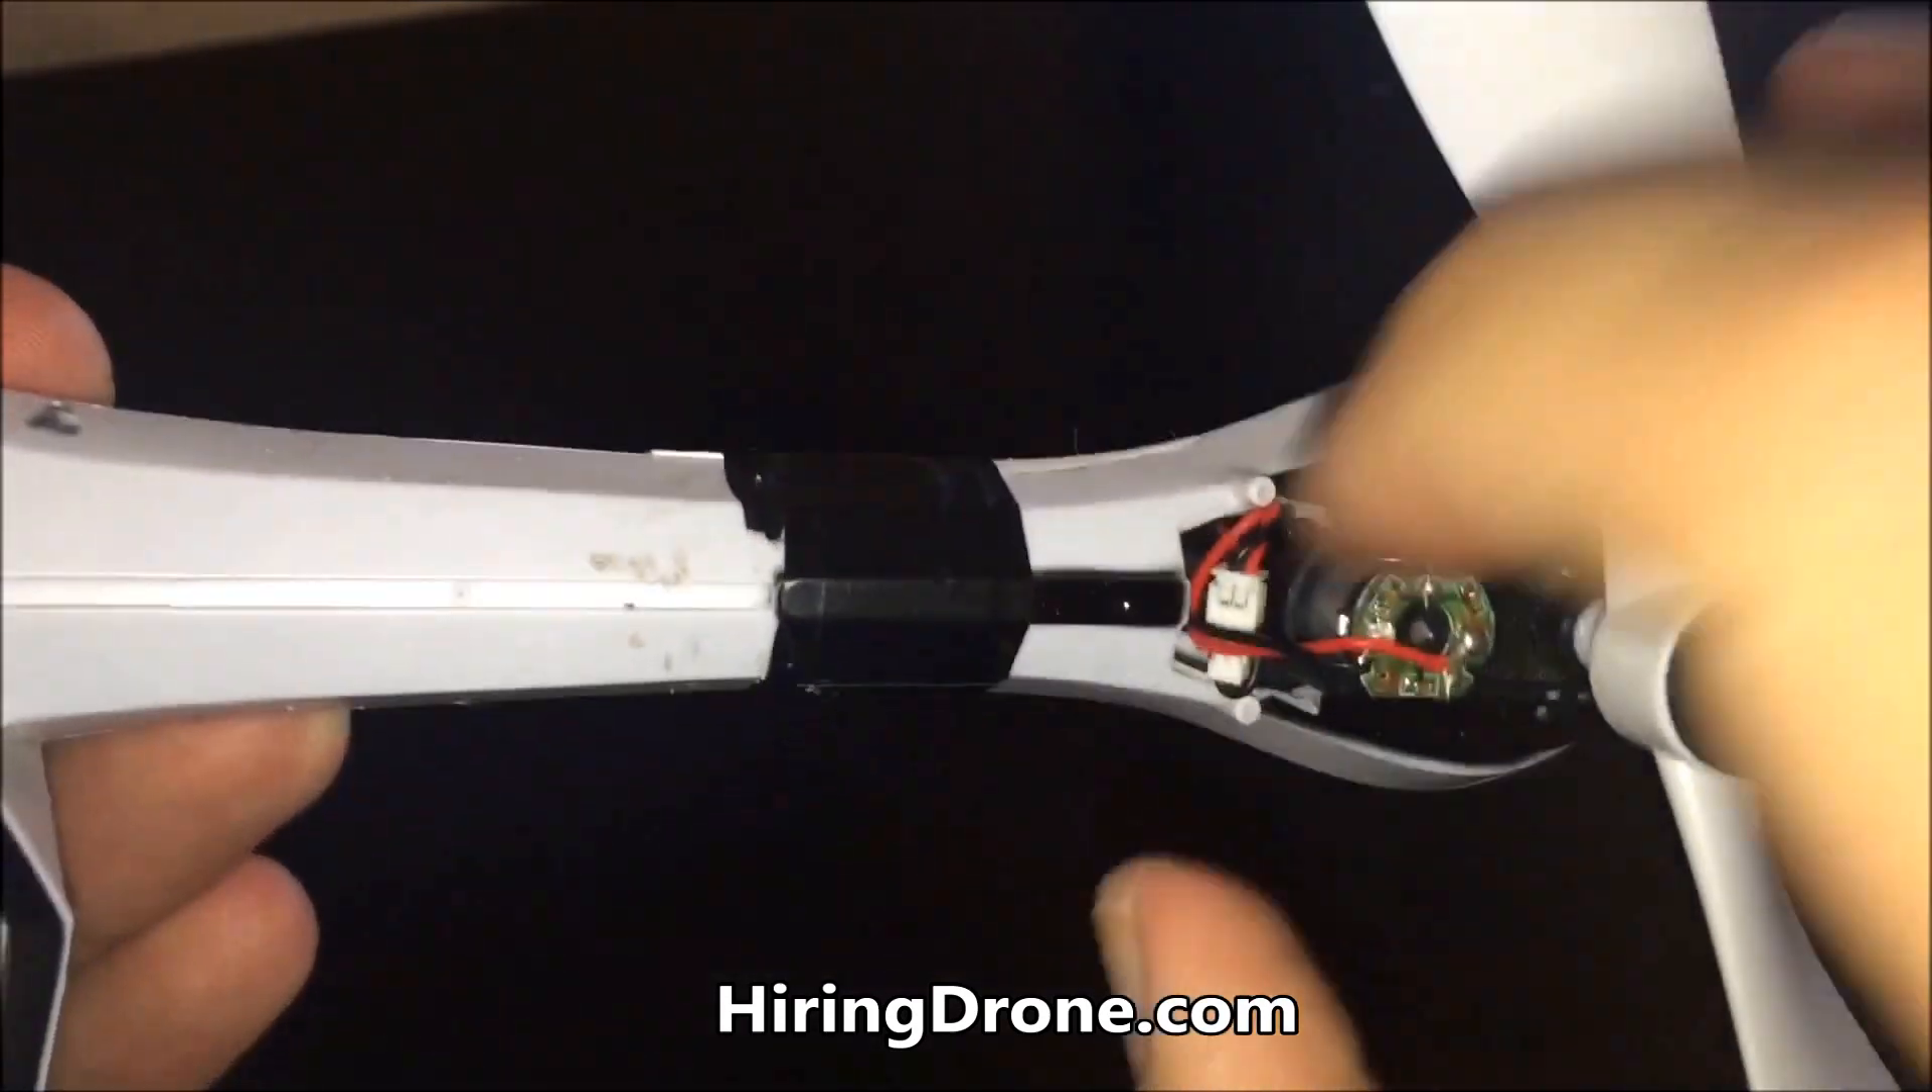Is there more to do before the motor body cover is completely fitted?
Yes.